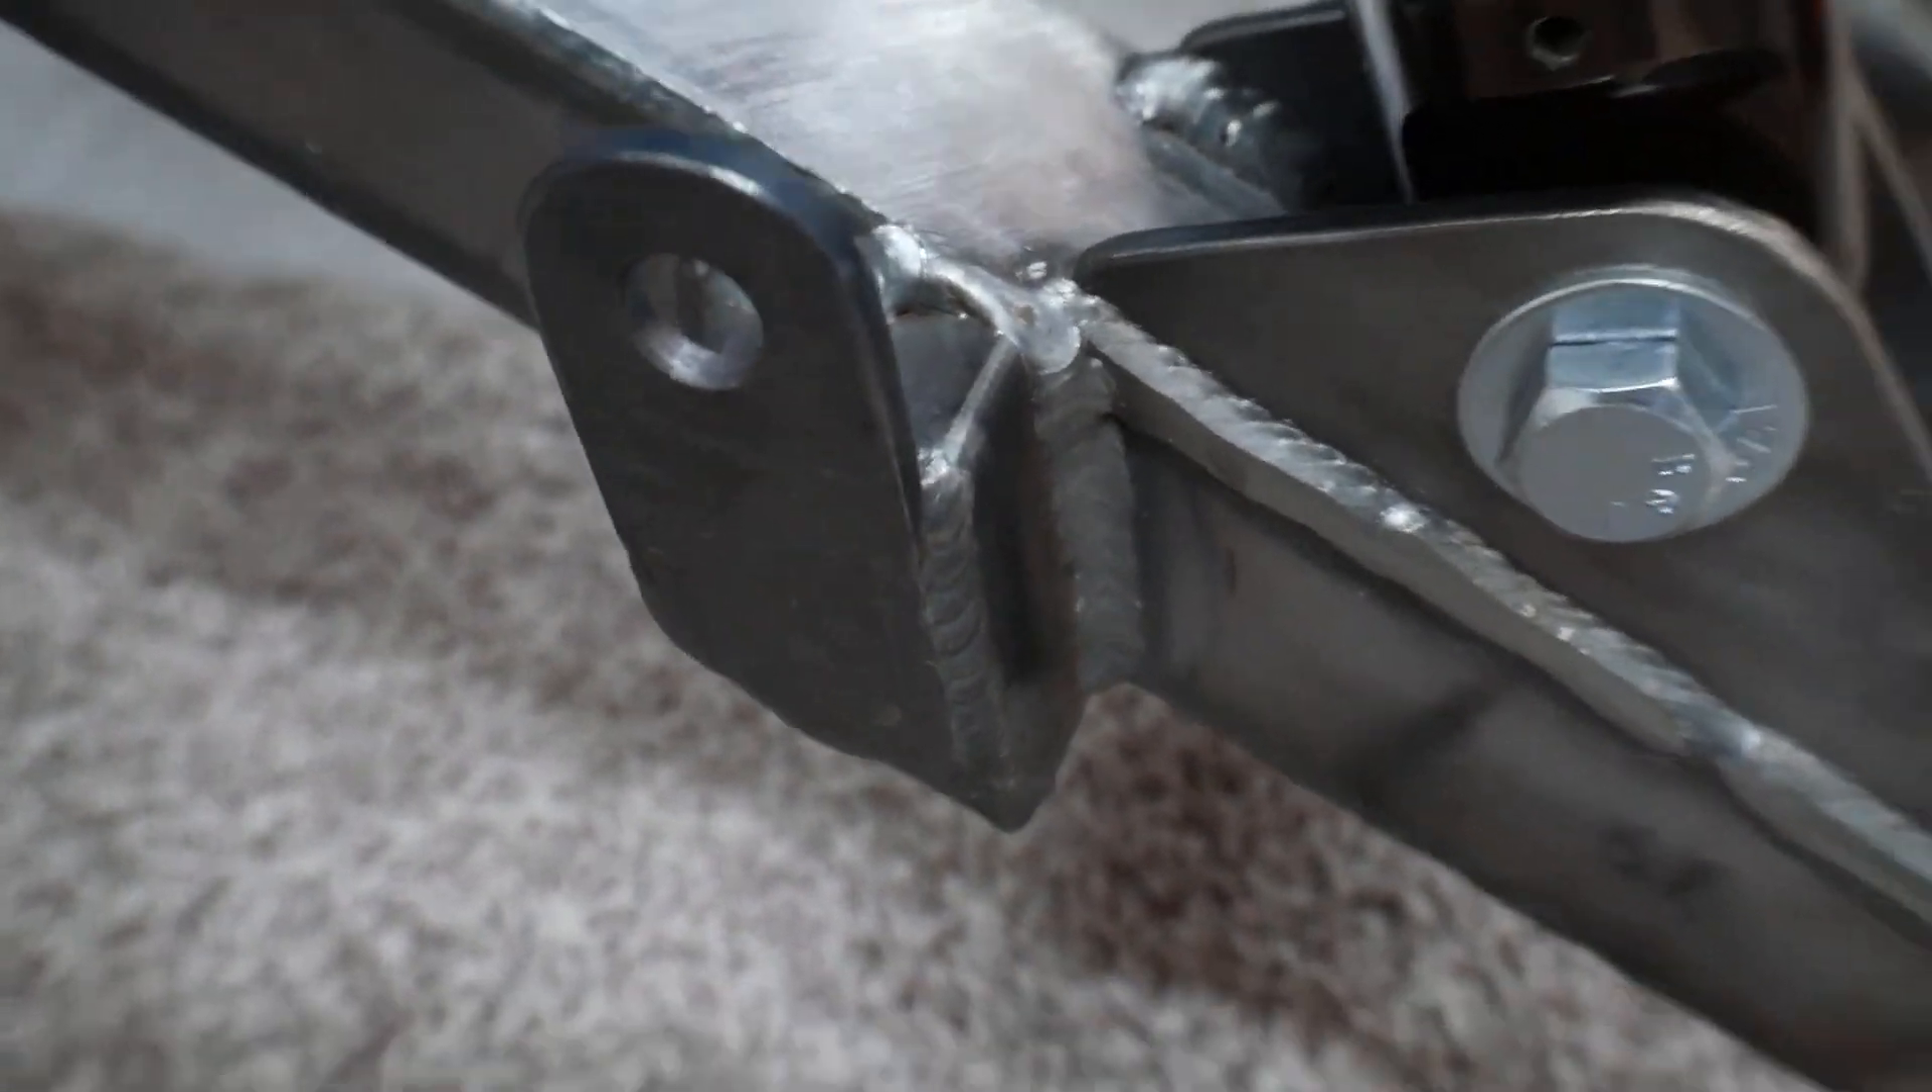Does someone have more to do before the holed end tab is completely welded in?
No.